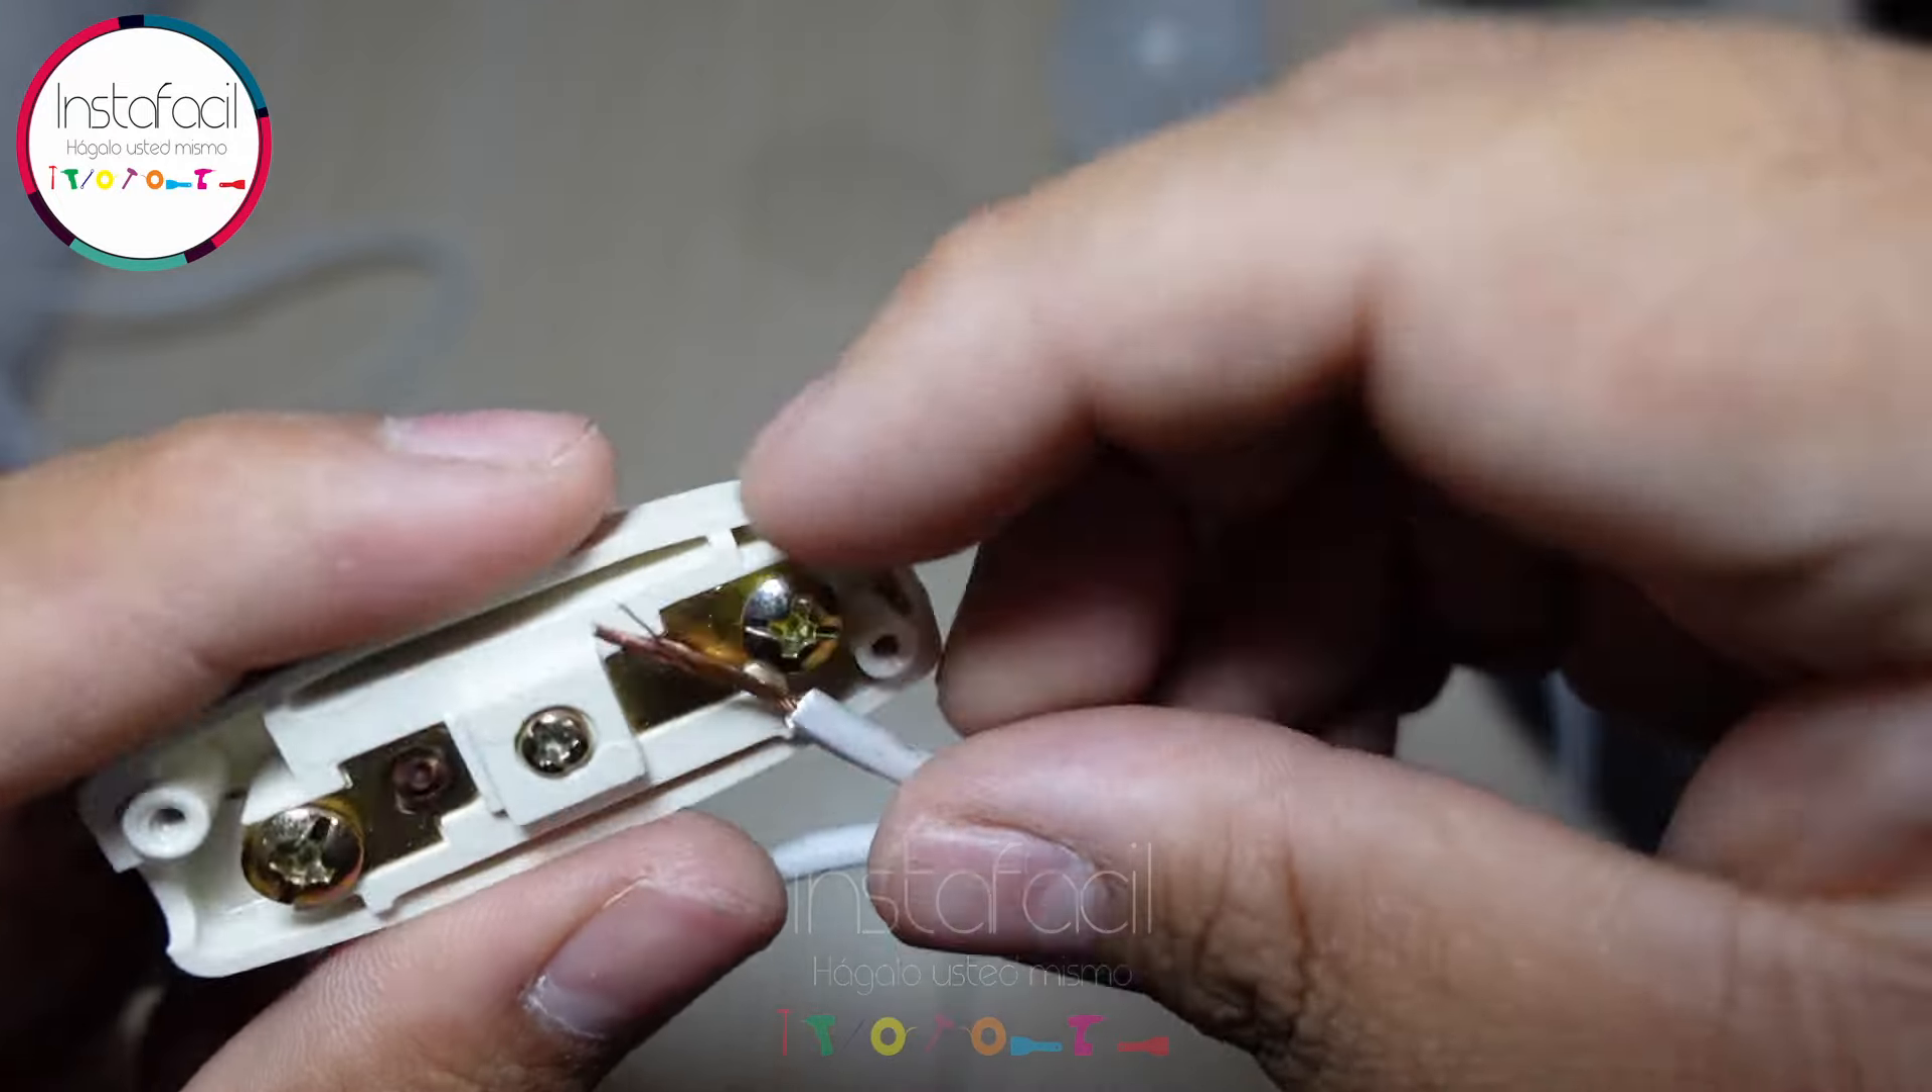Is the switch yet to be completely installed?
Yes.